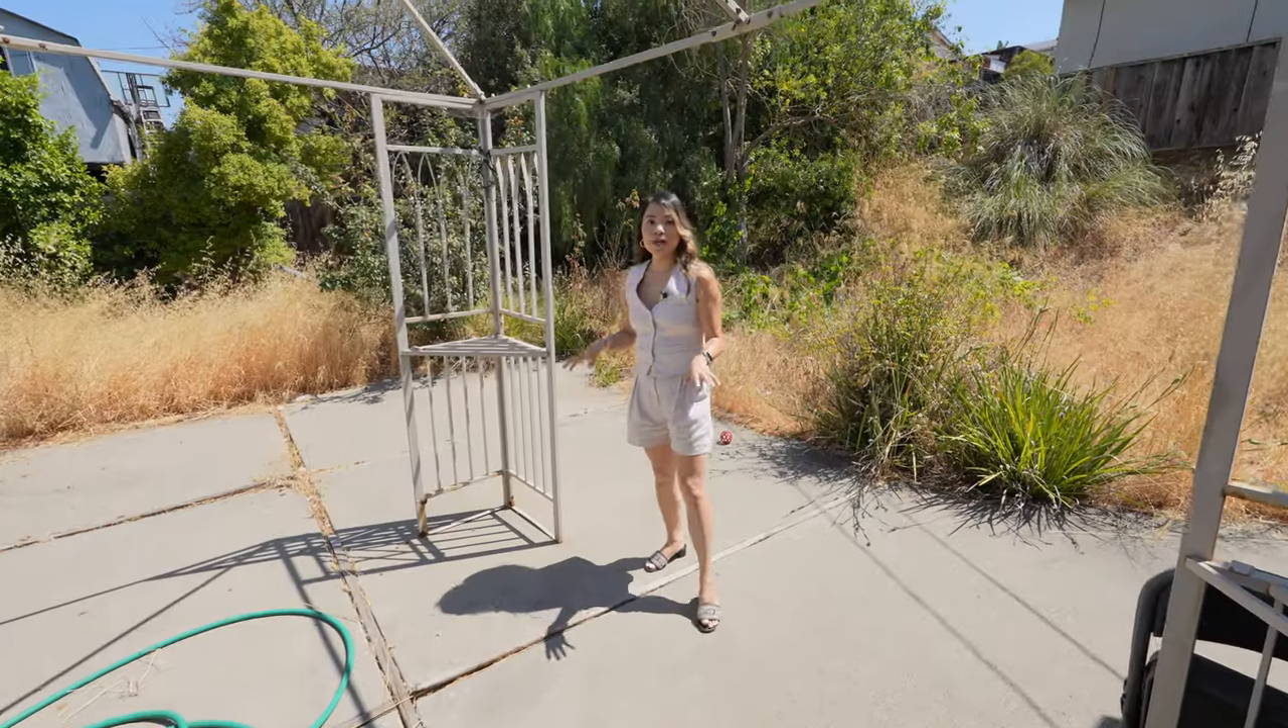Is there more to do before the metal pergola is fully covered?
Yes.